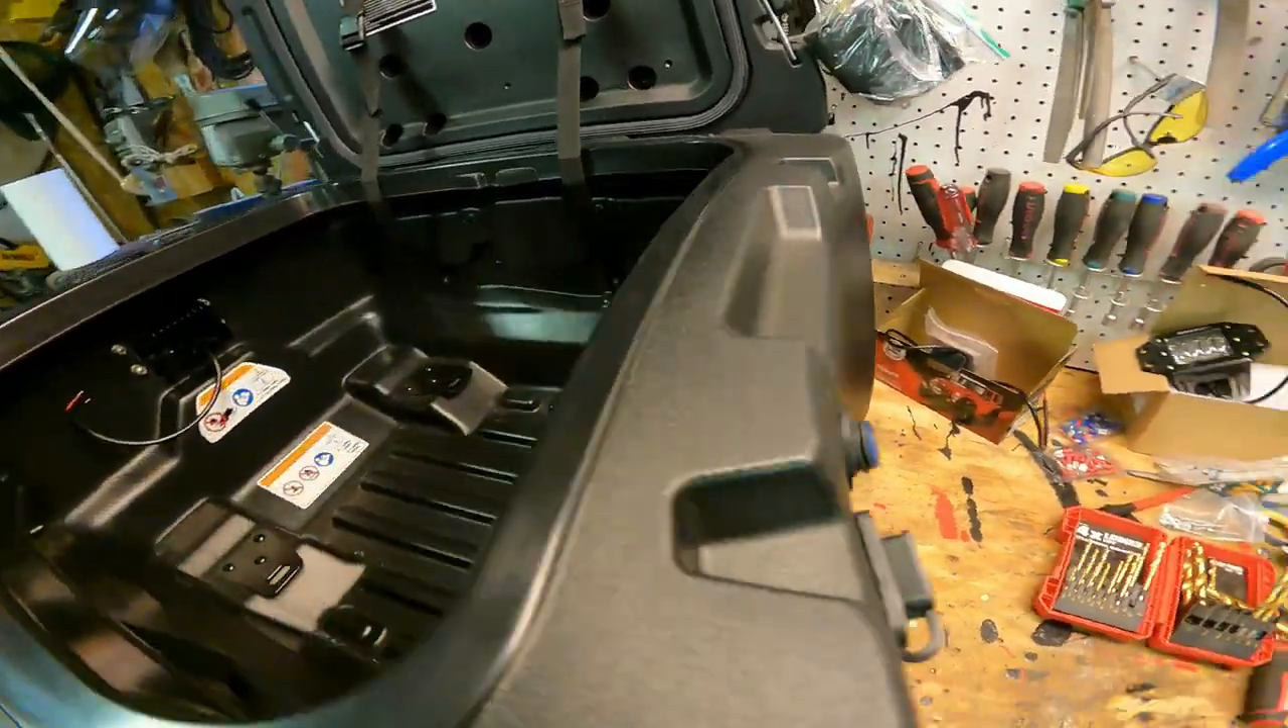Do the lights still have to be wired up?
Yes.